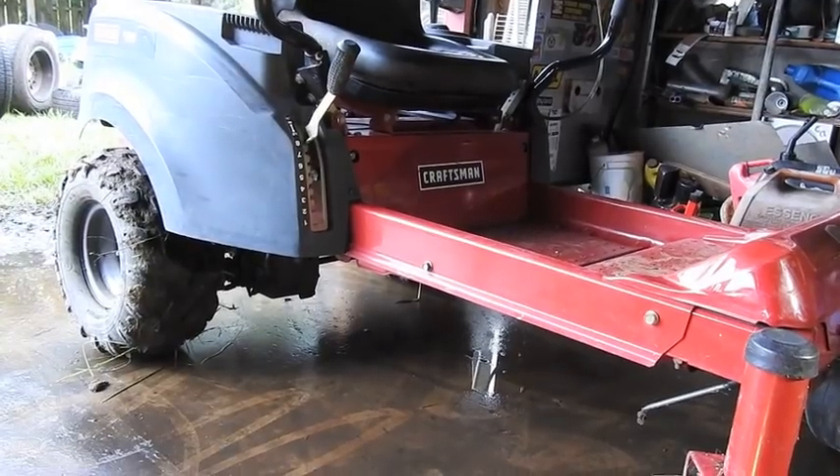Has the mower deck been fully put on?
No.